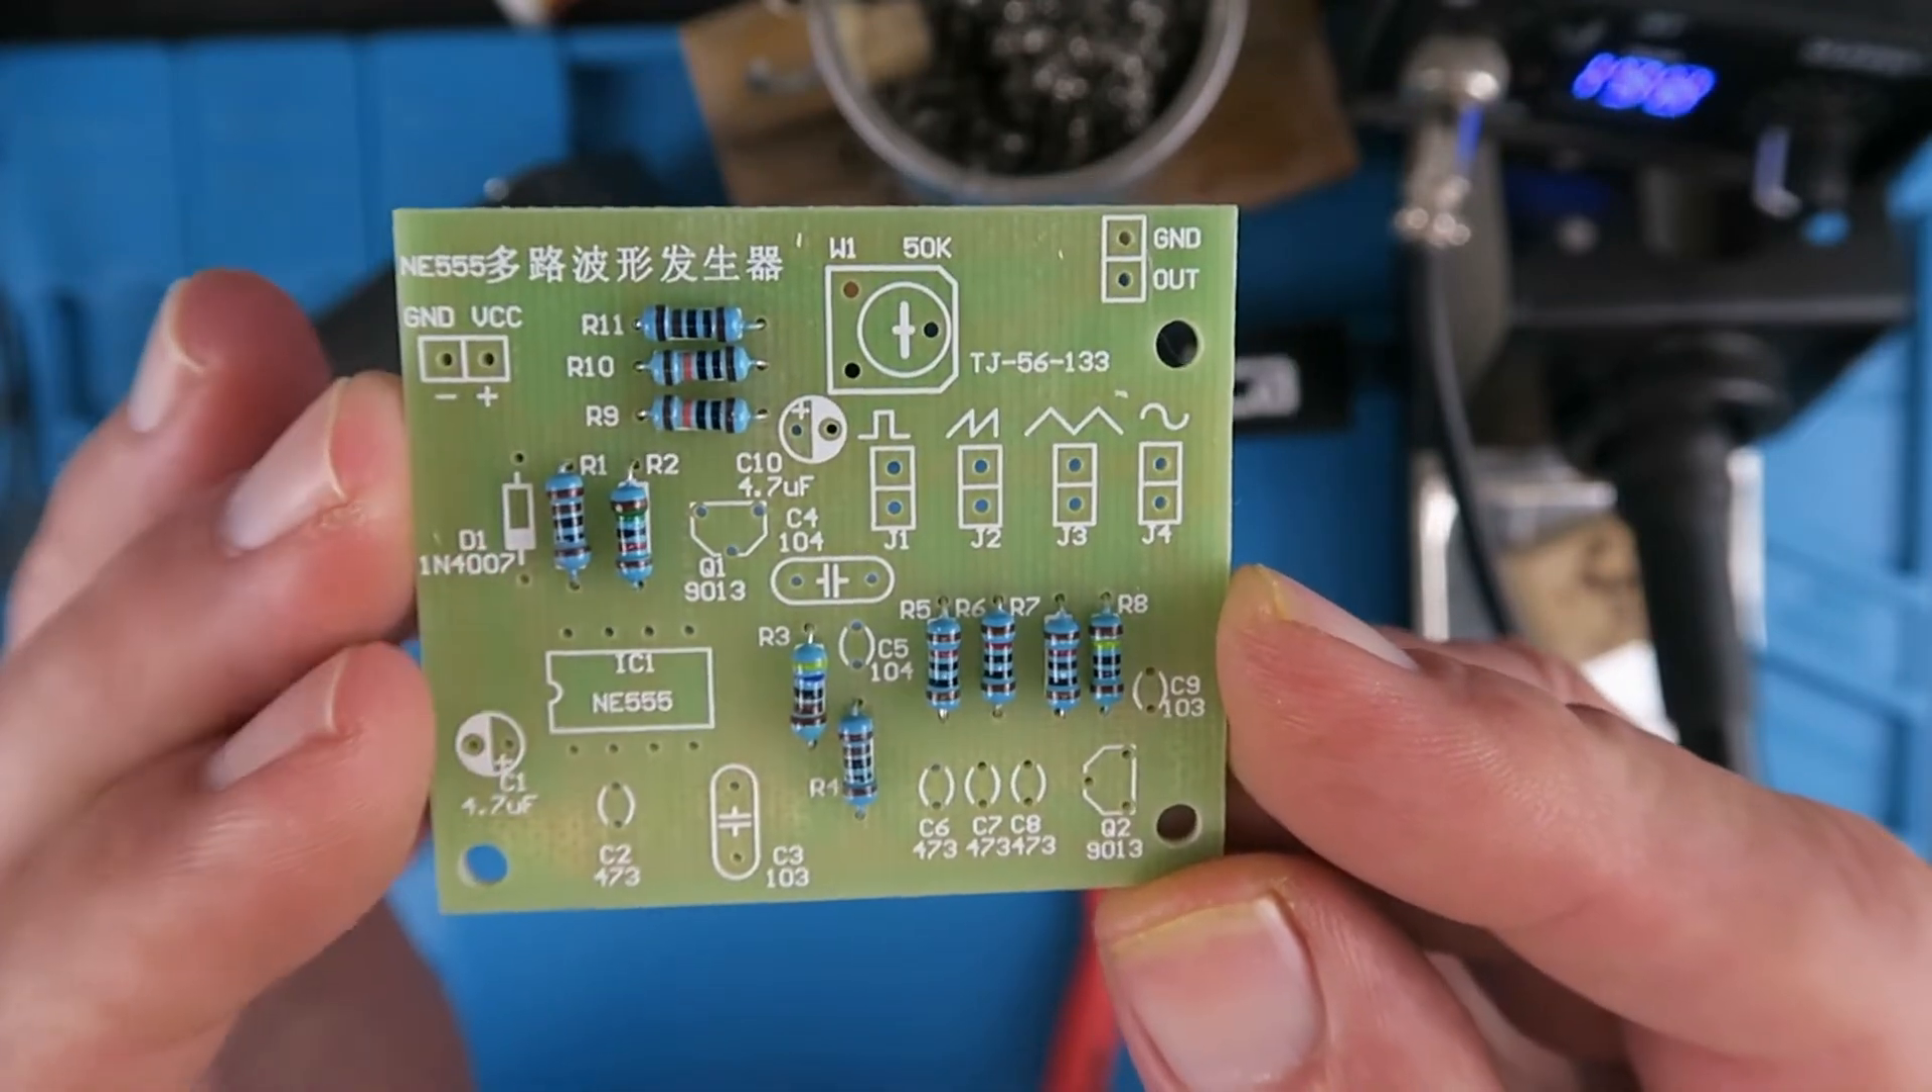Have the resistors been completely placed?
Yes.